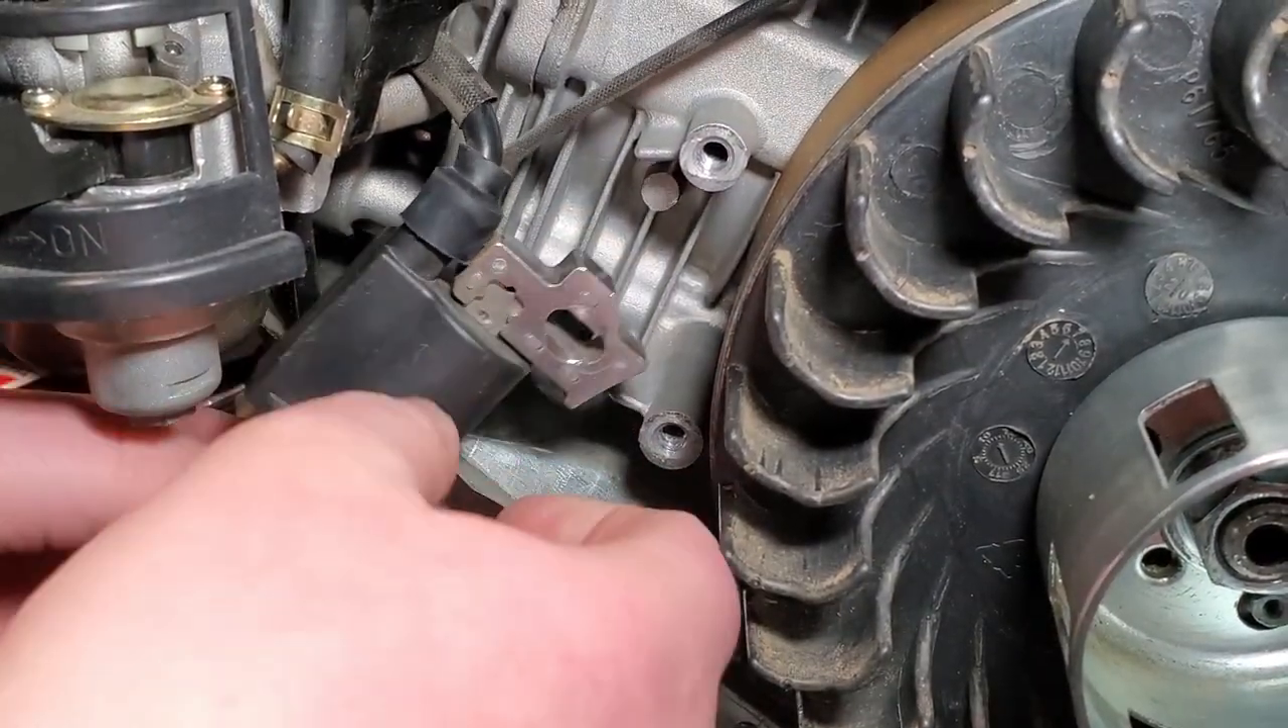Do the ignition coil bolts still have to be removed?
No.